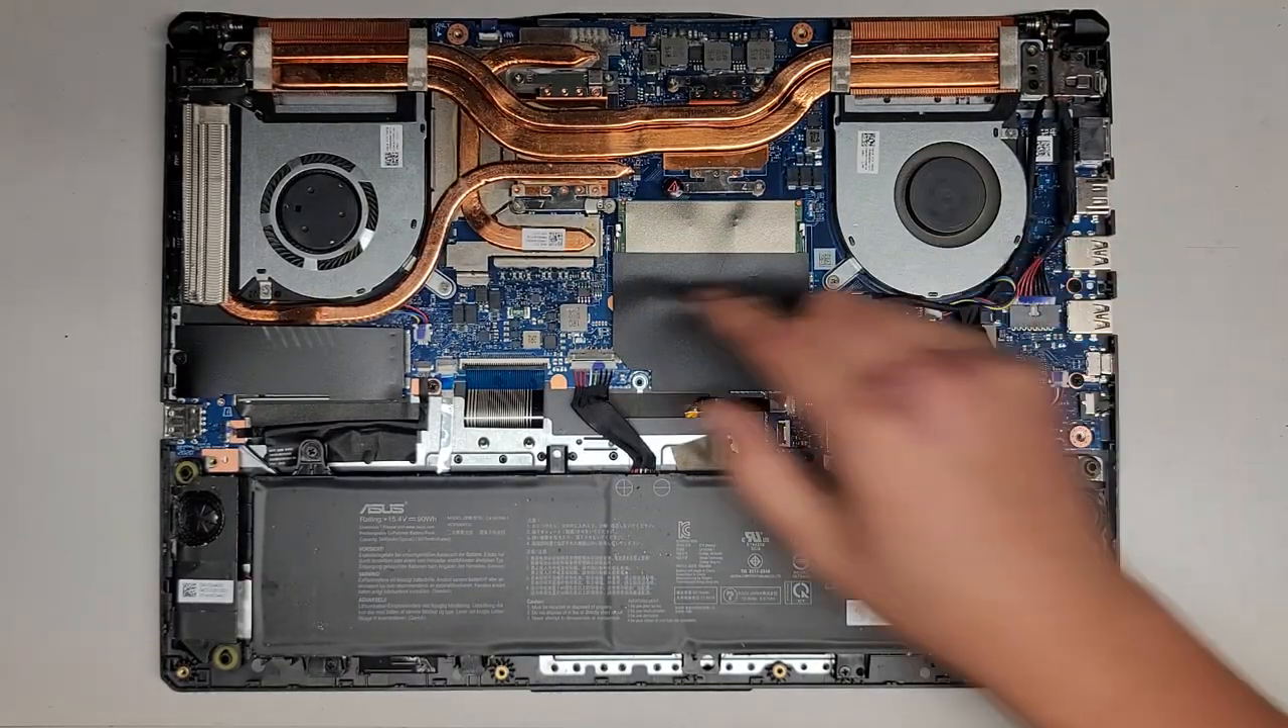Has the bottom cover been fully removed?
Yes.